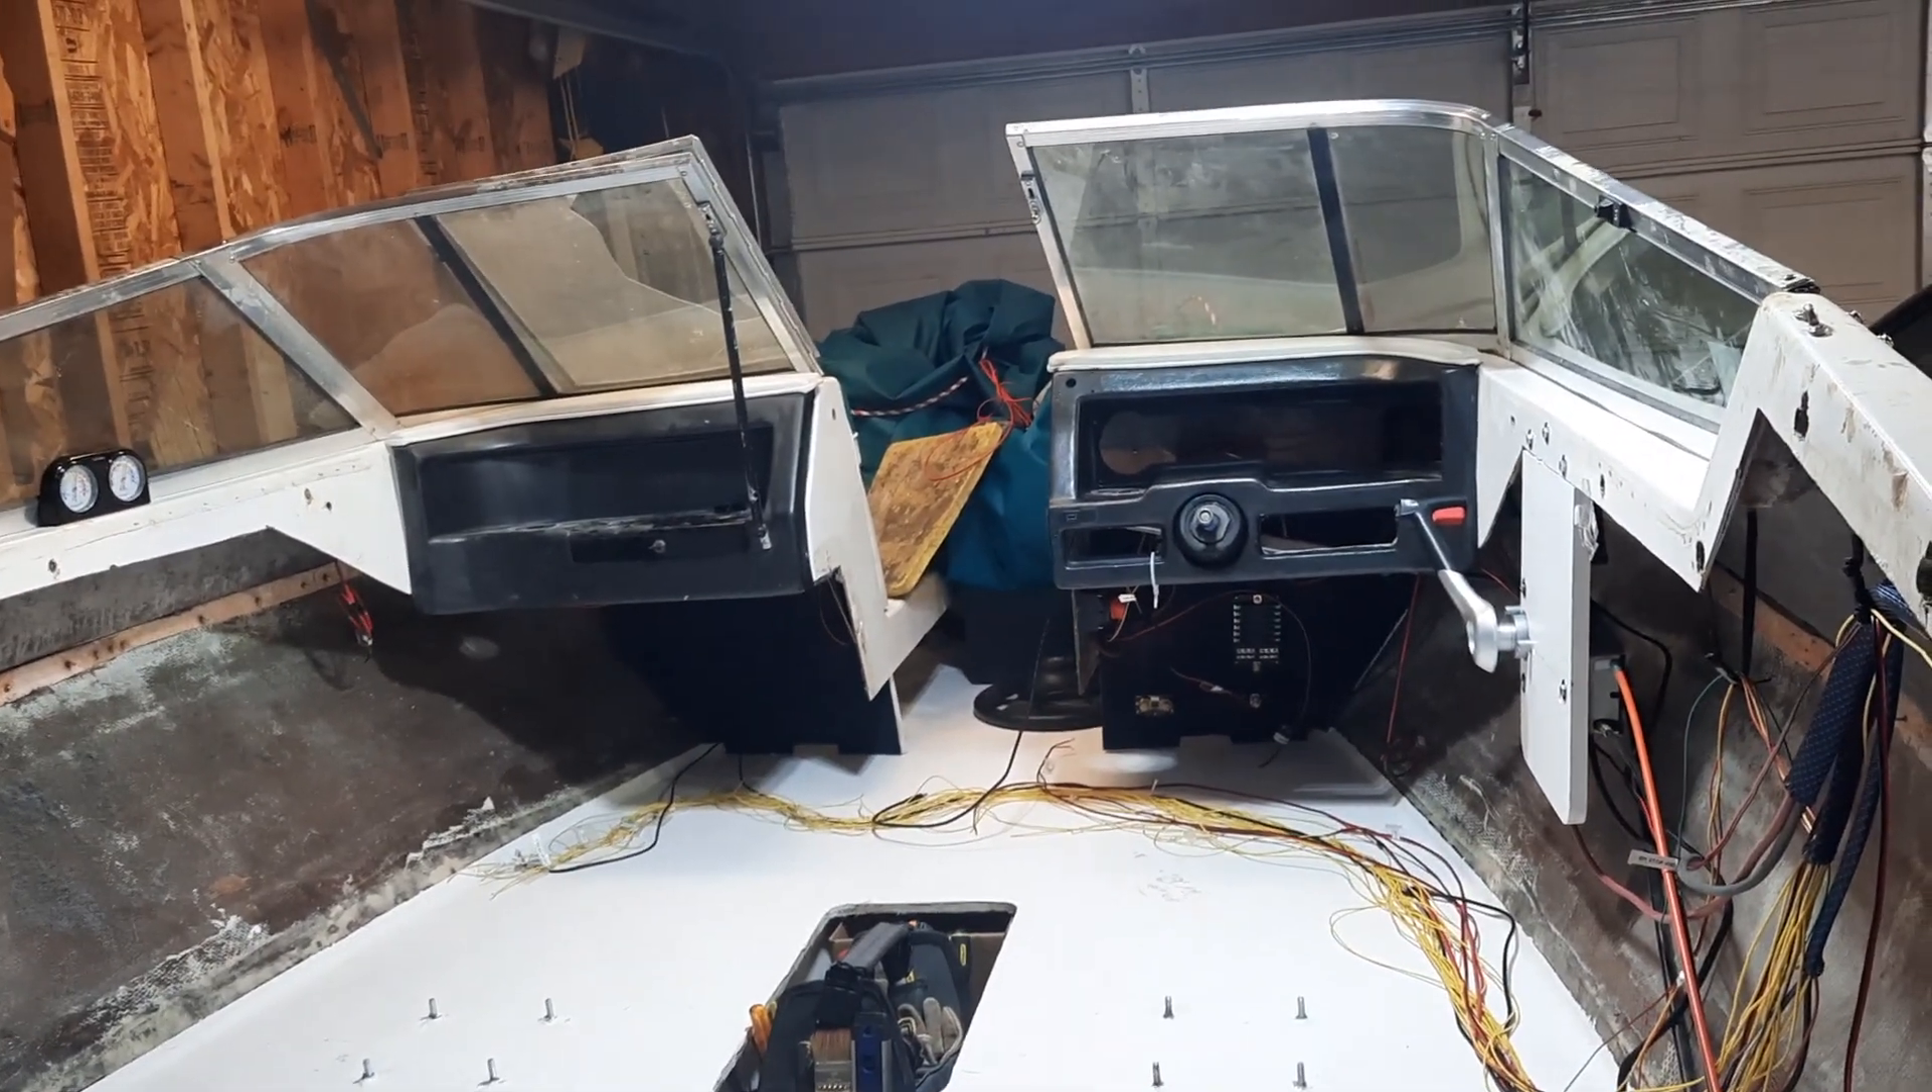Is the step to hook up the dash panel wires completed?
No.